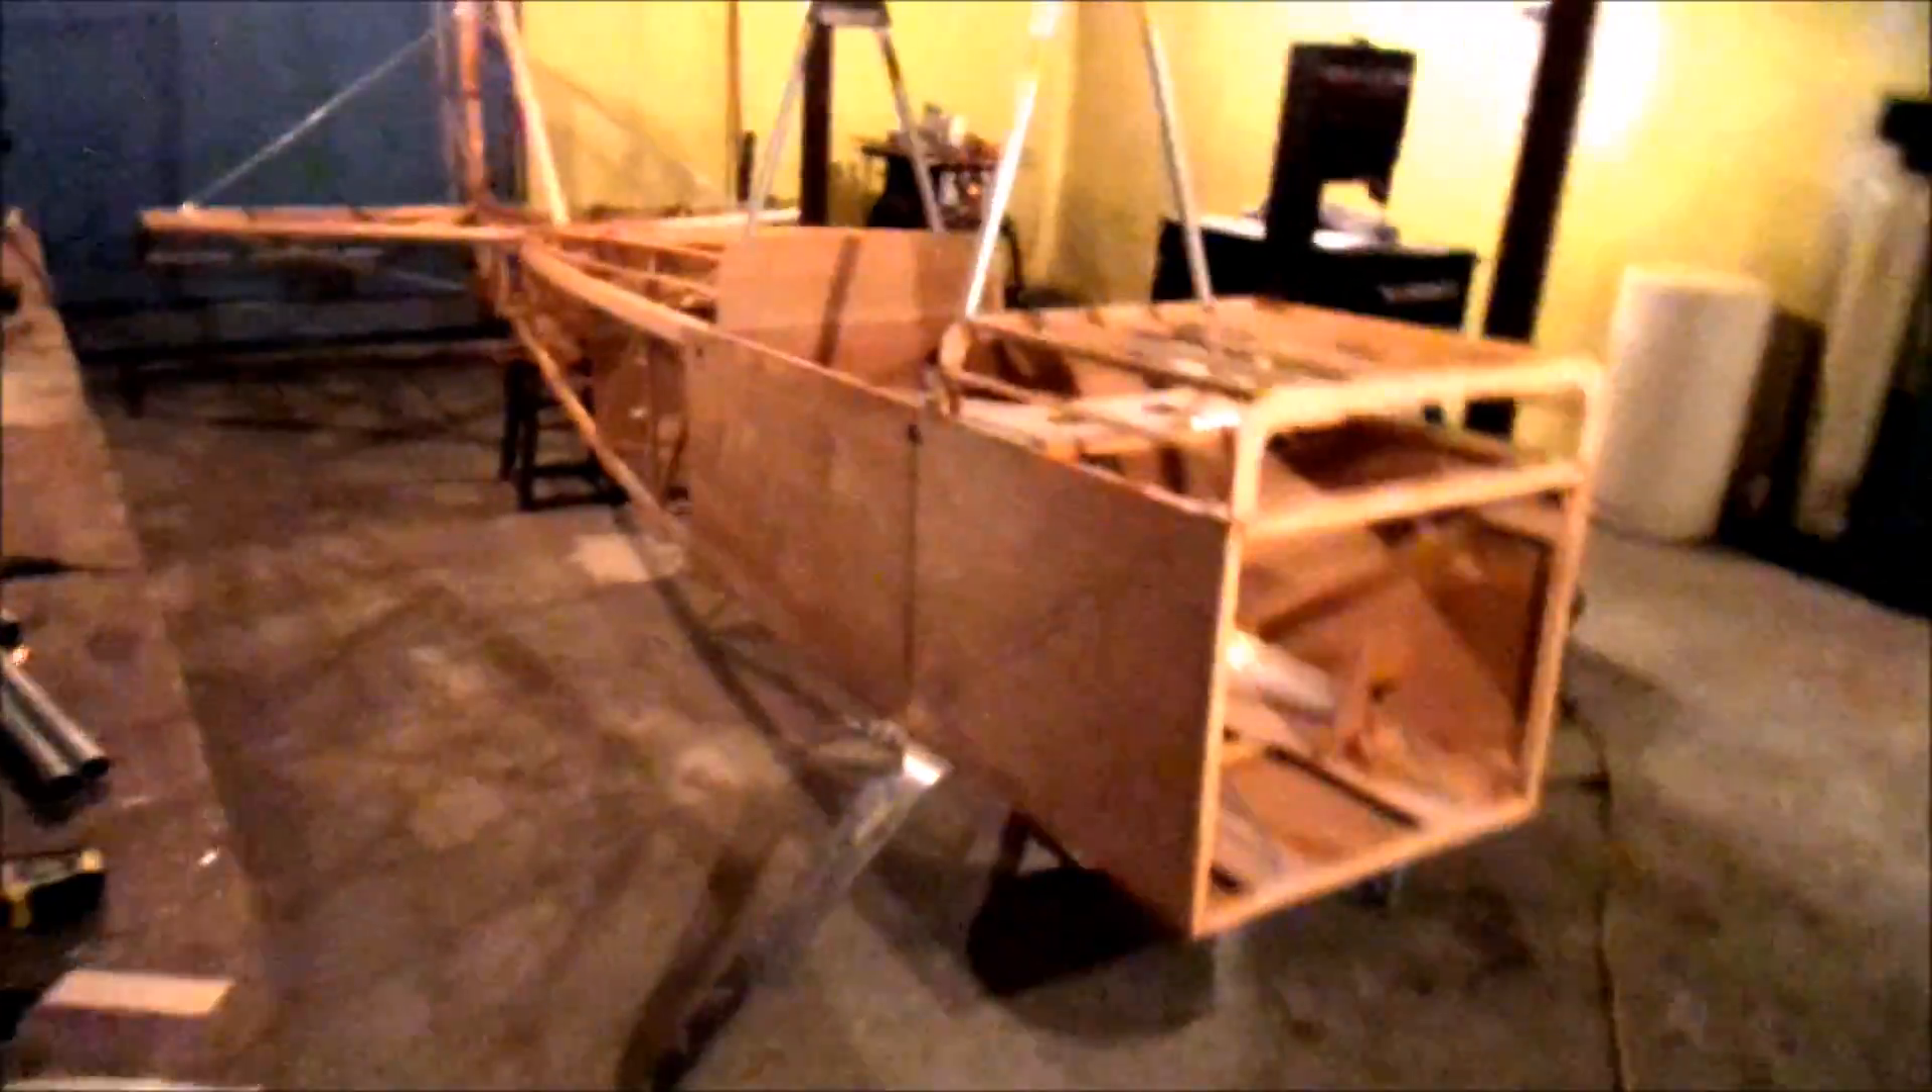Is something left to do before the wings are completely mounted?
Yes.